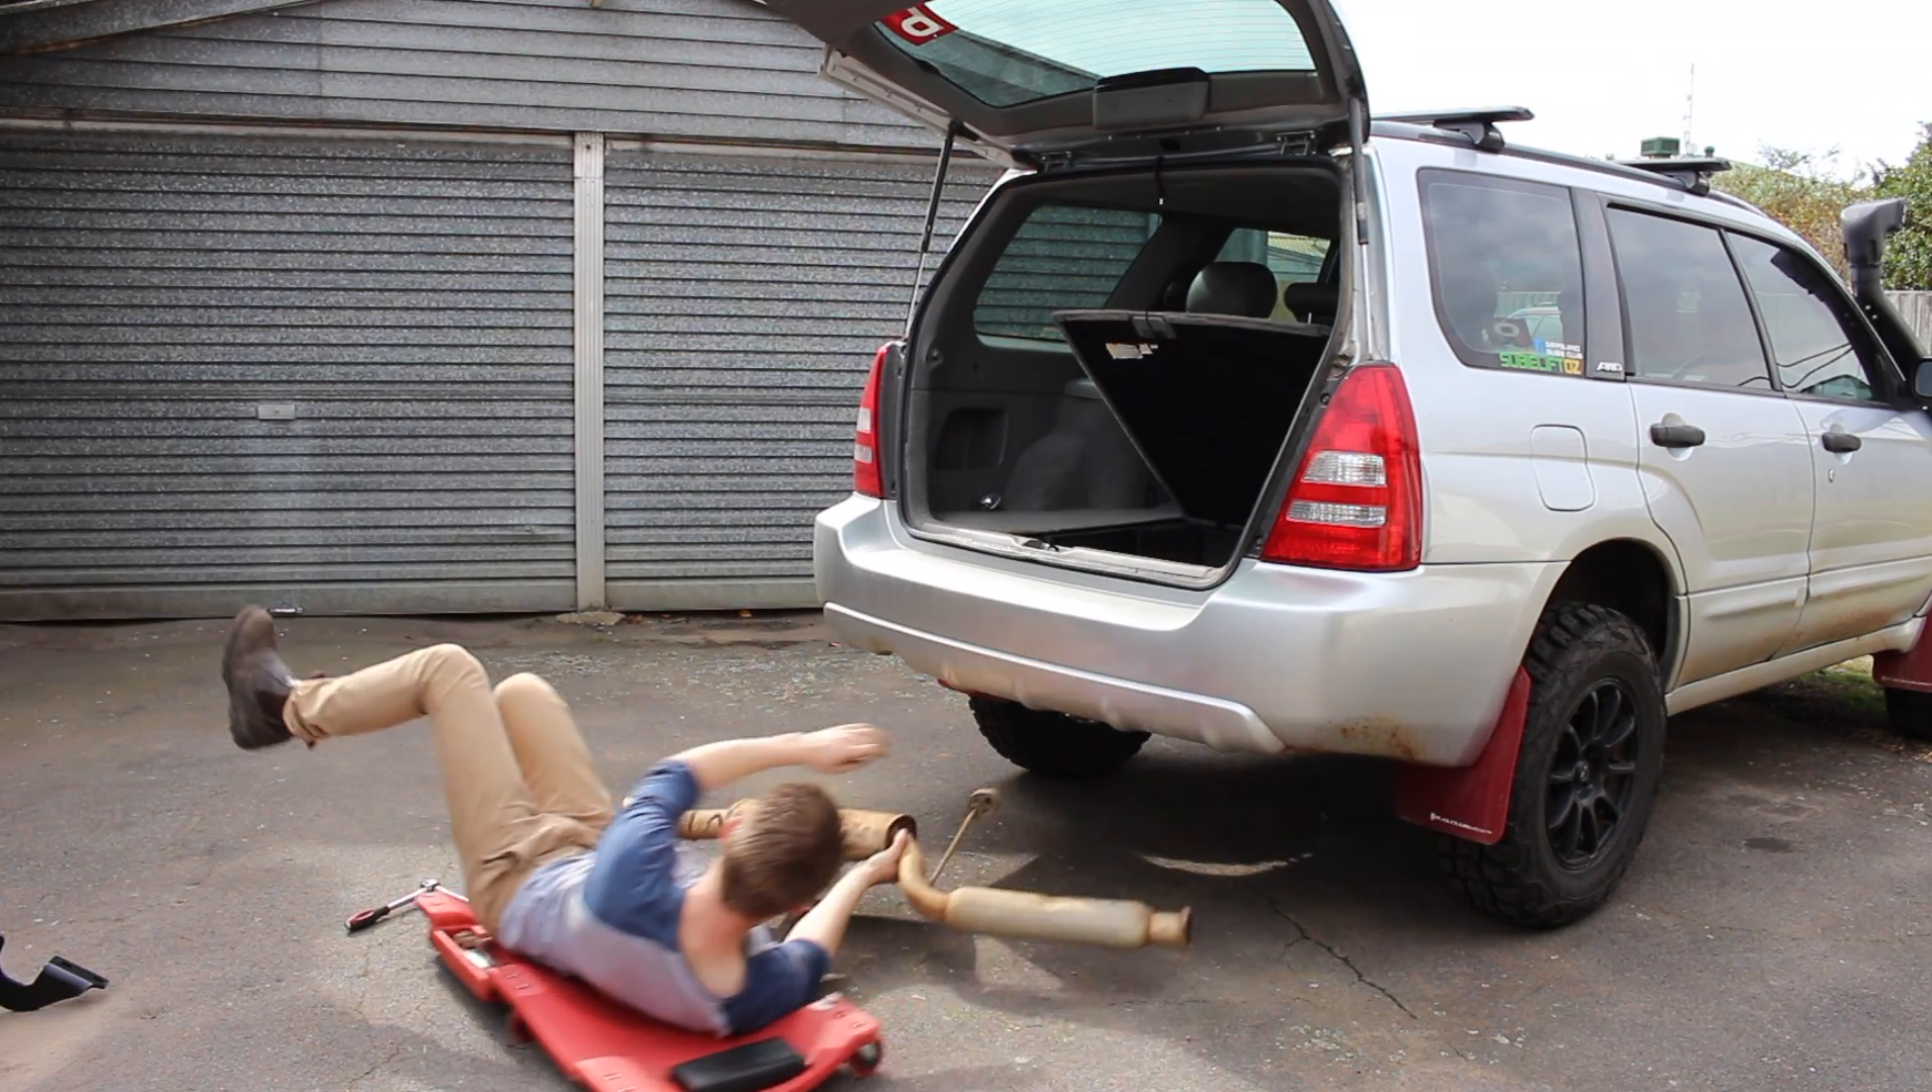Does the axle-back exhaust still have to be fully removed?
No.